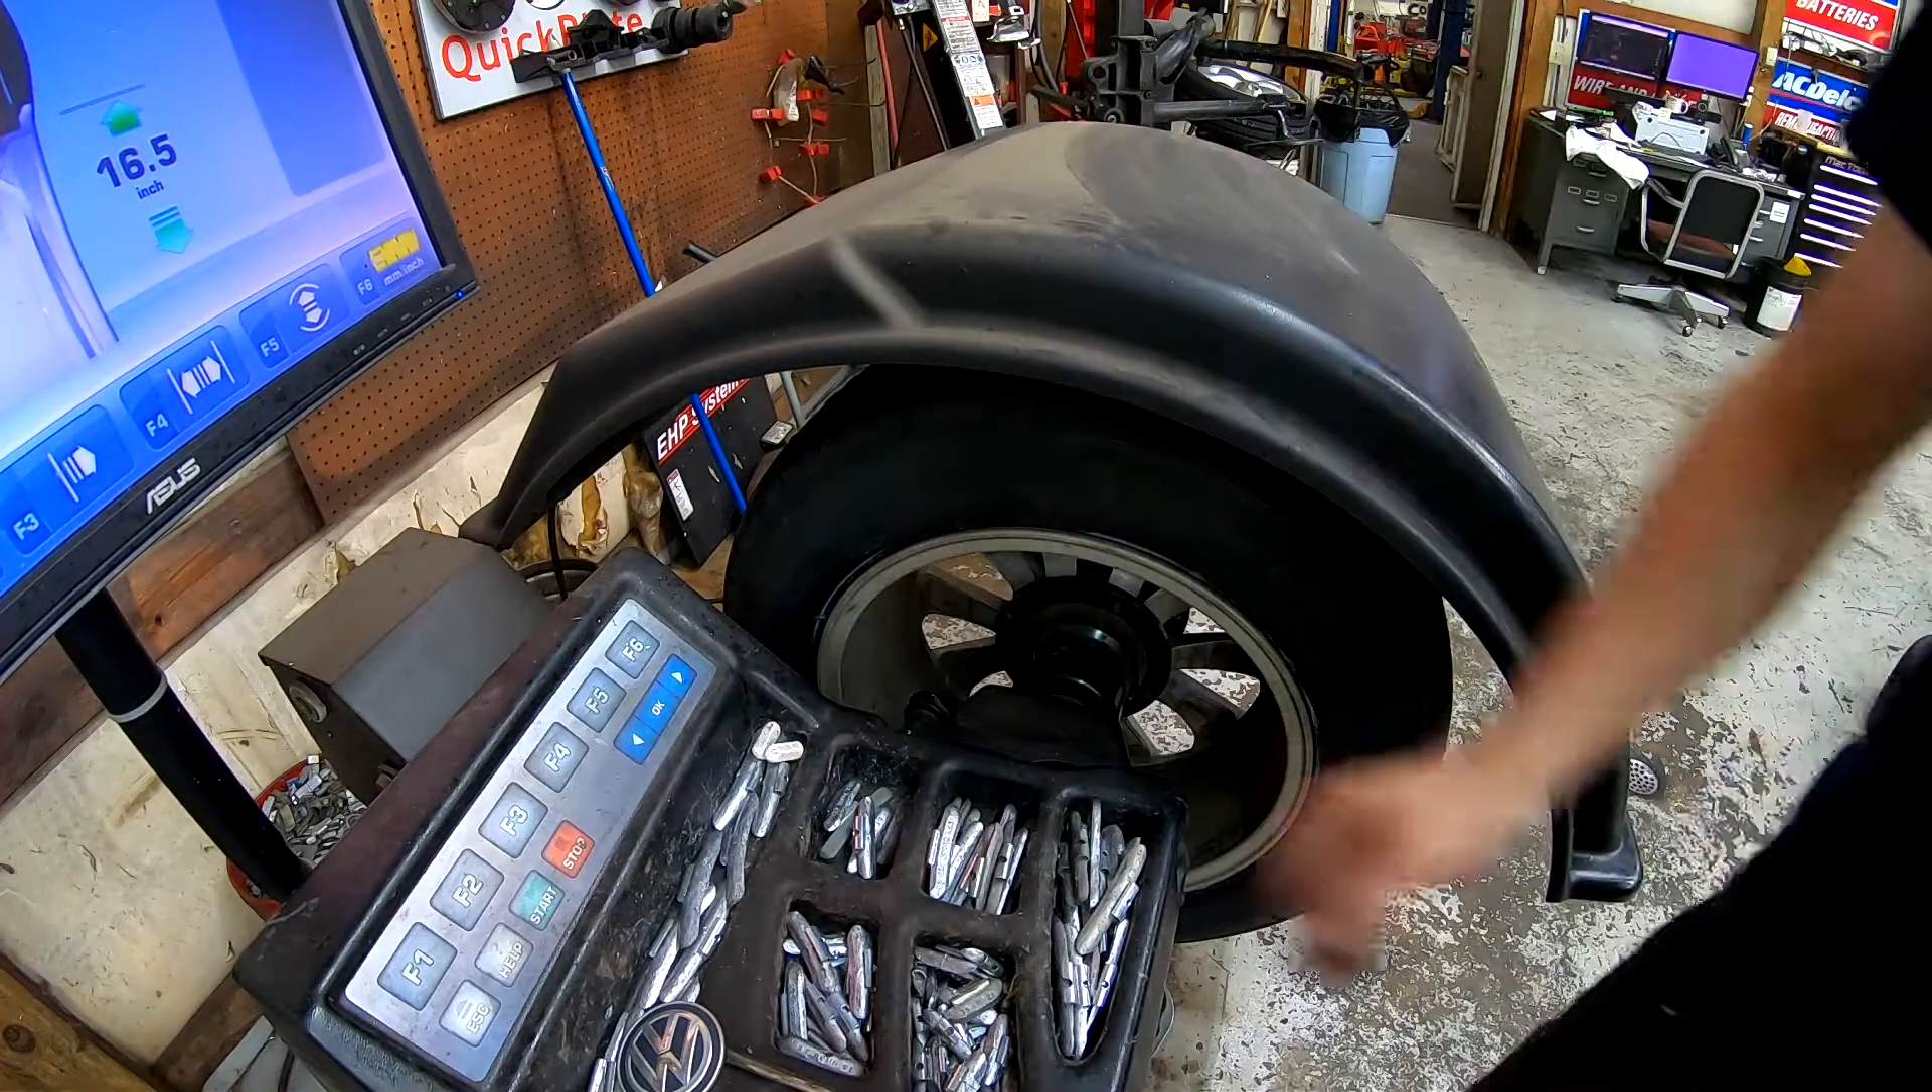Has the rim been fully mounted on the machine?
Yes.